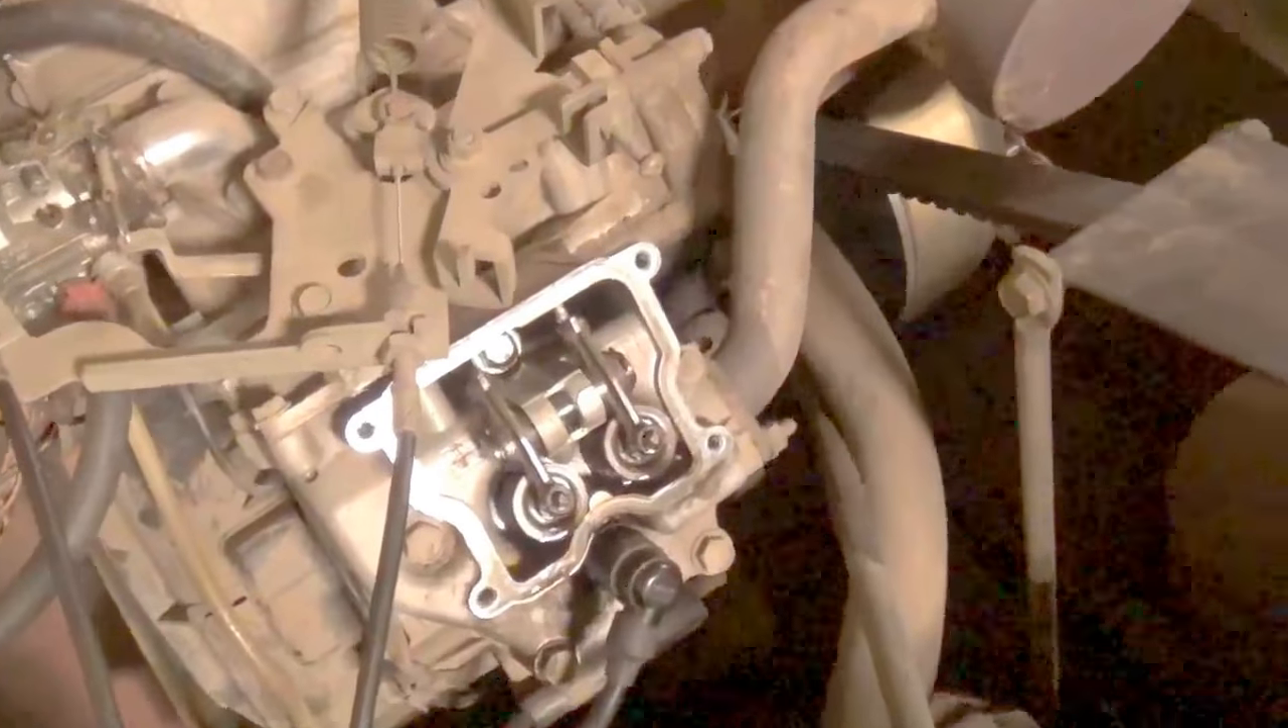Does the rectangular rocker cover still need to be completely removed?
No.